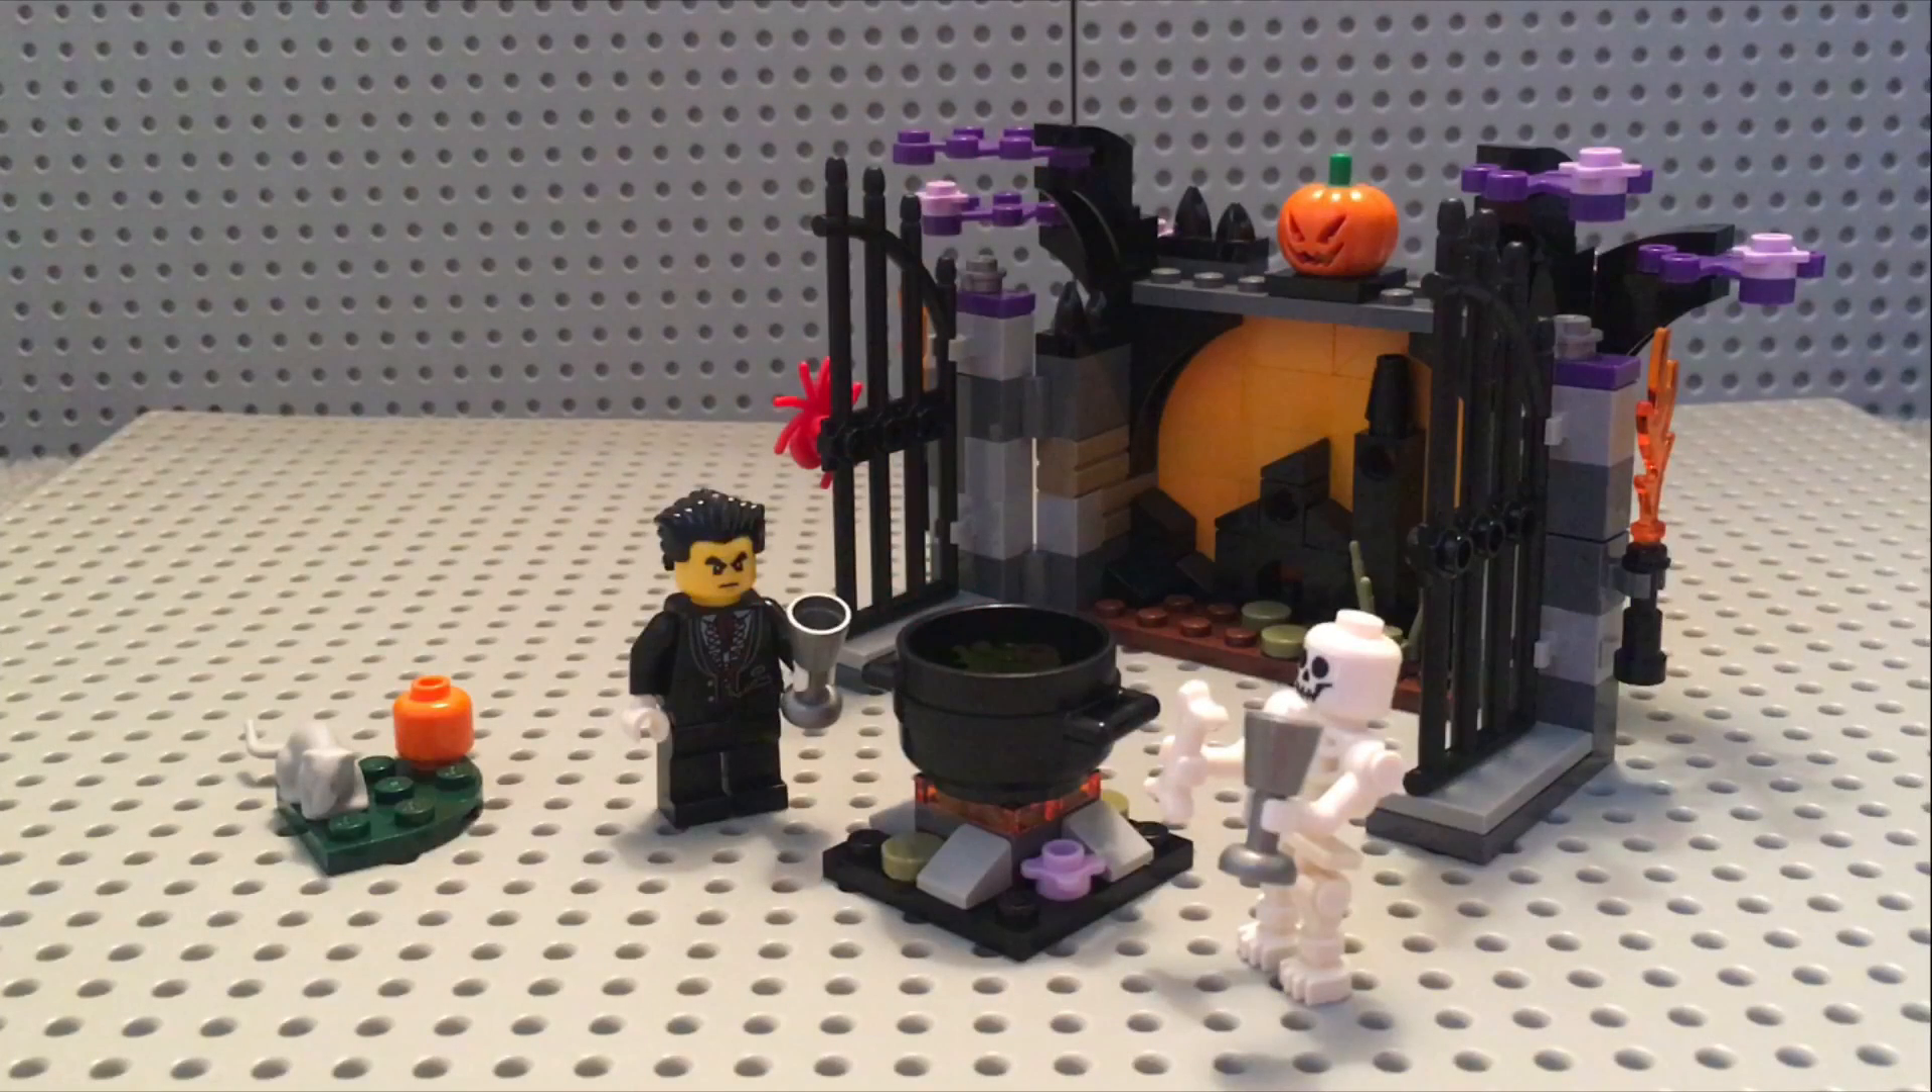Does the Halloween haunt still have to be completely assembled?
No.